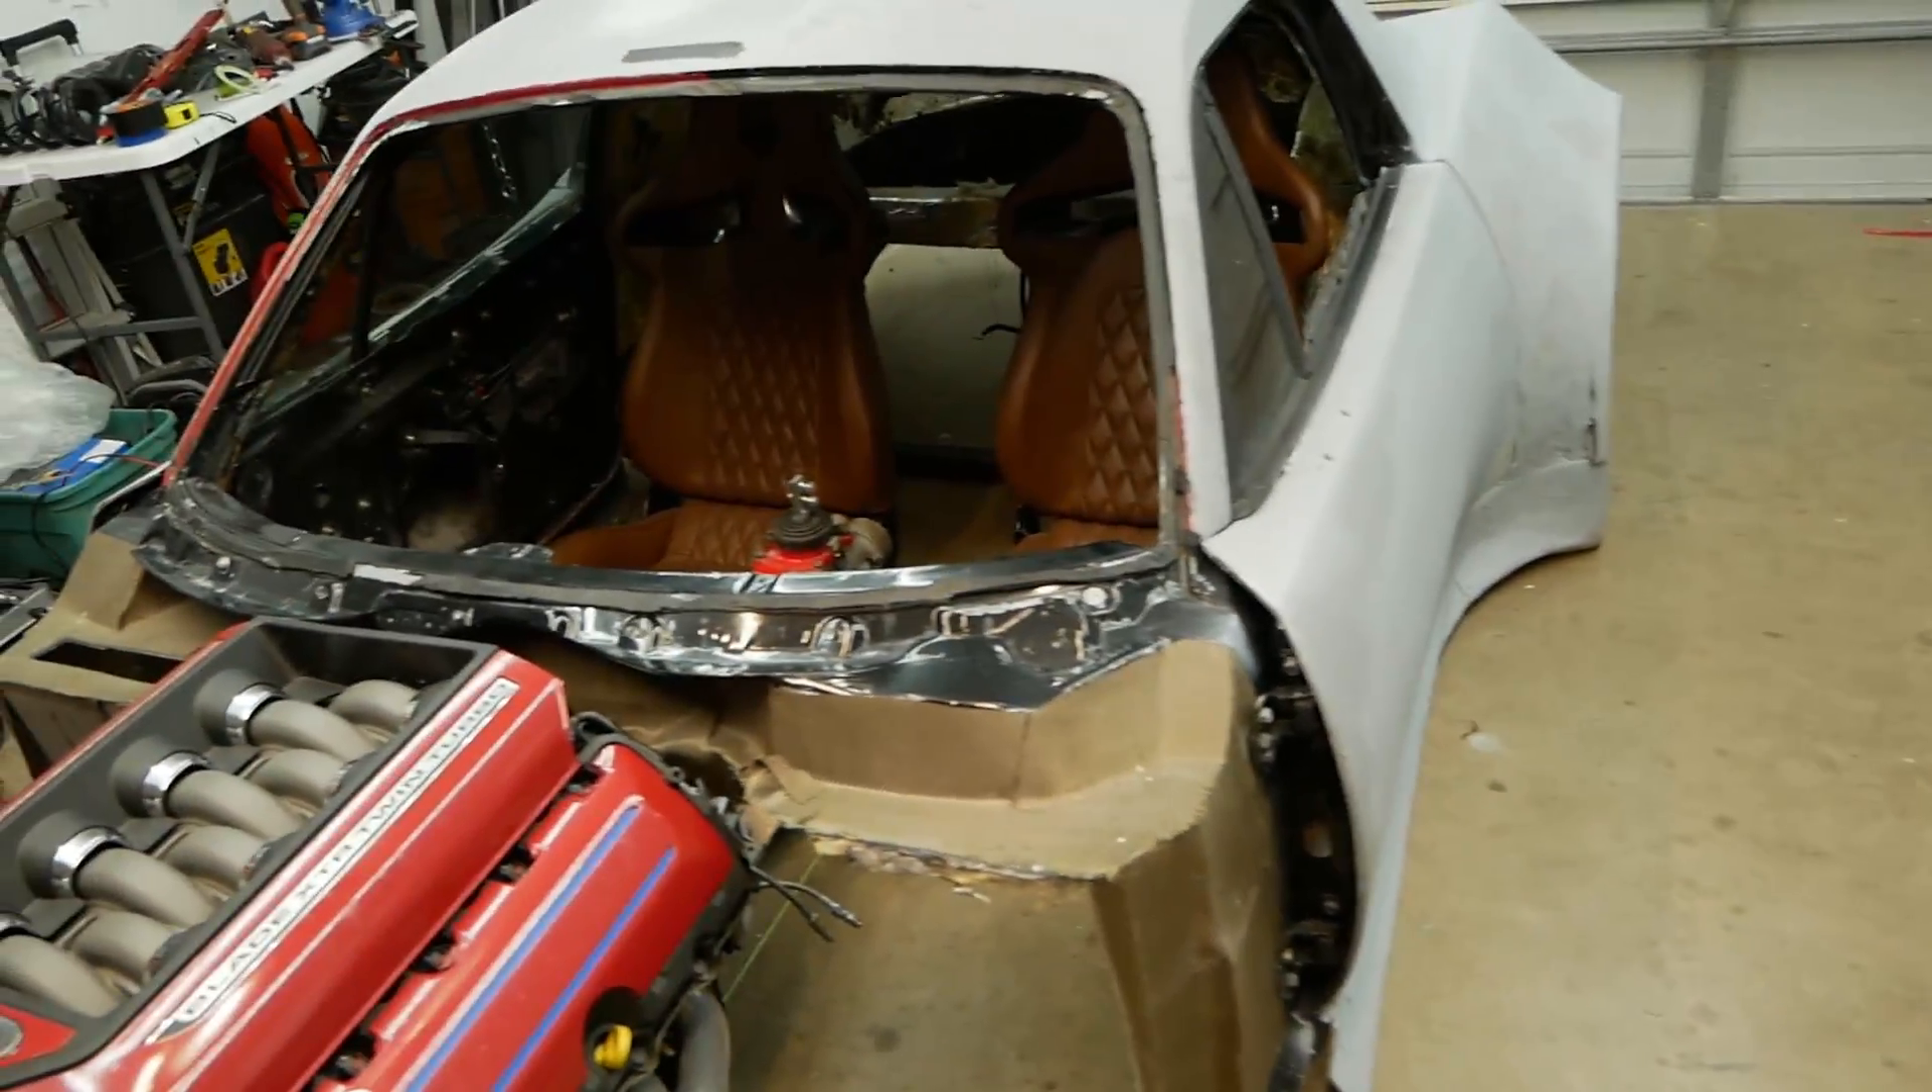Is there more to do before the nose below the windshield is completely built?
Yes.